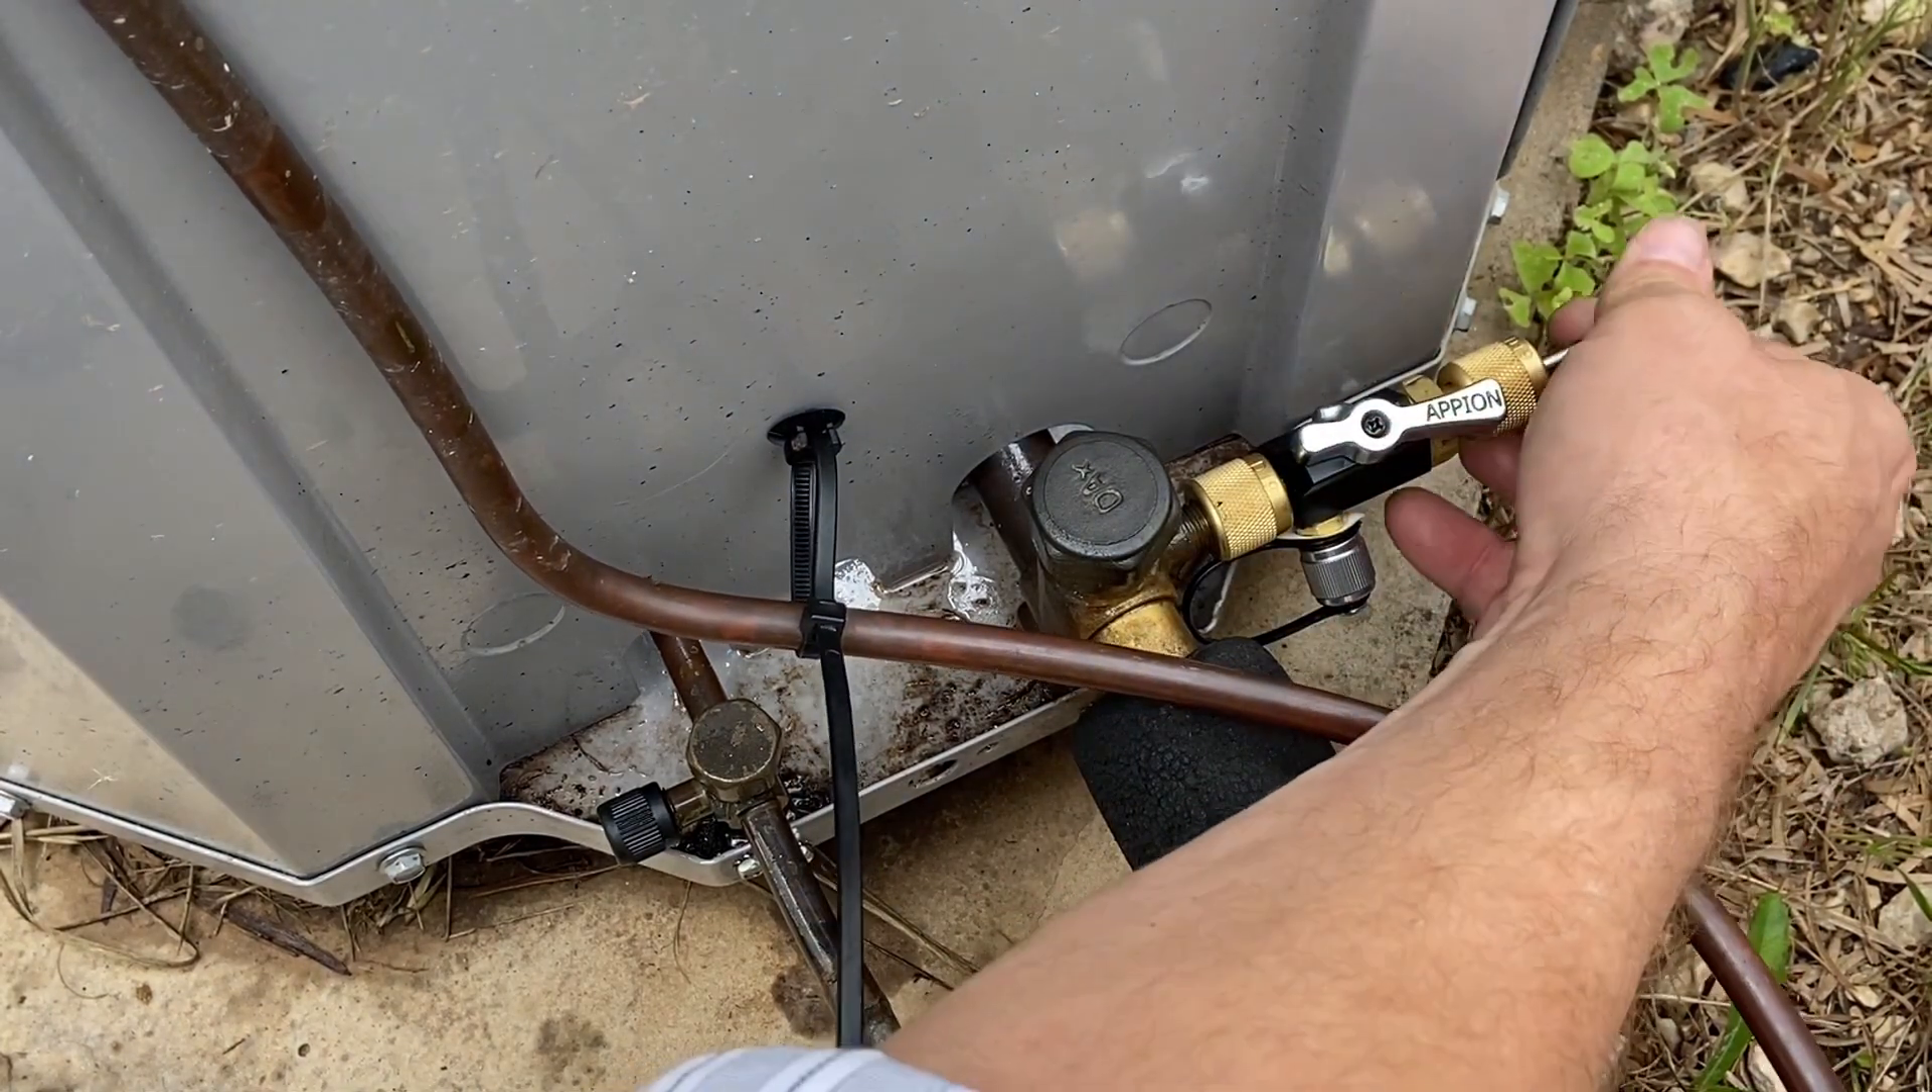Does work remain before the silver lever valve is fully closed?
Yes.